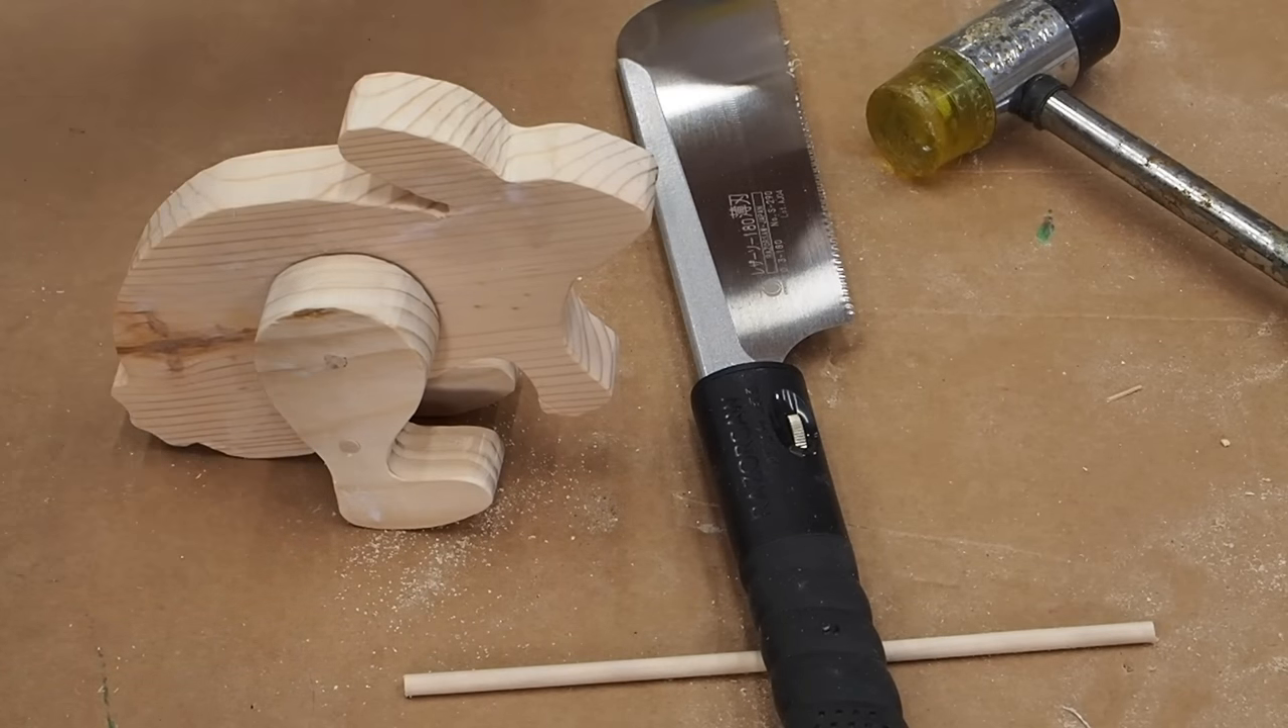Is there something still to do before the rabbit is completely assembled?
No.